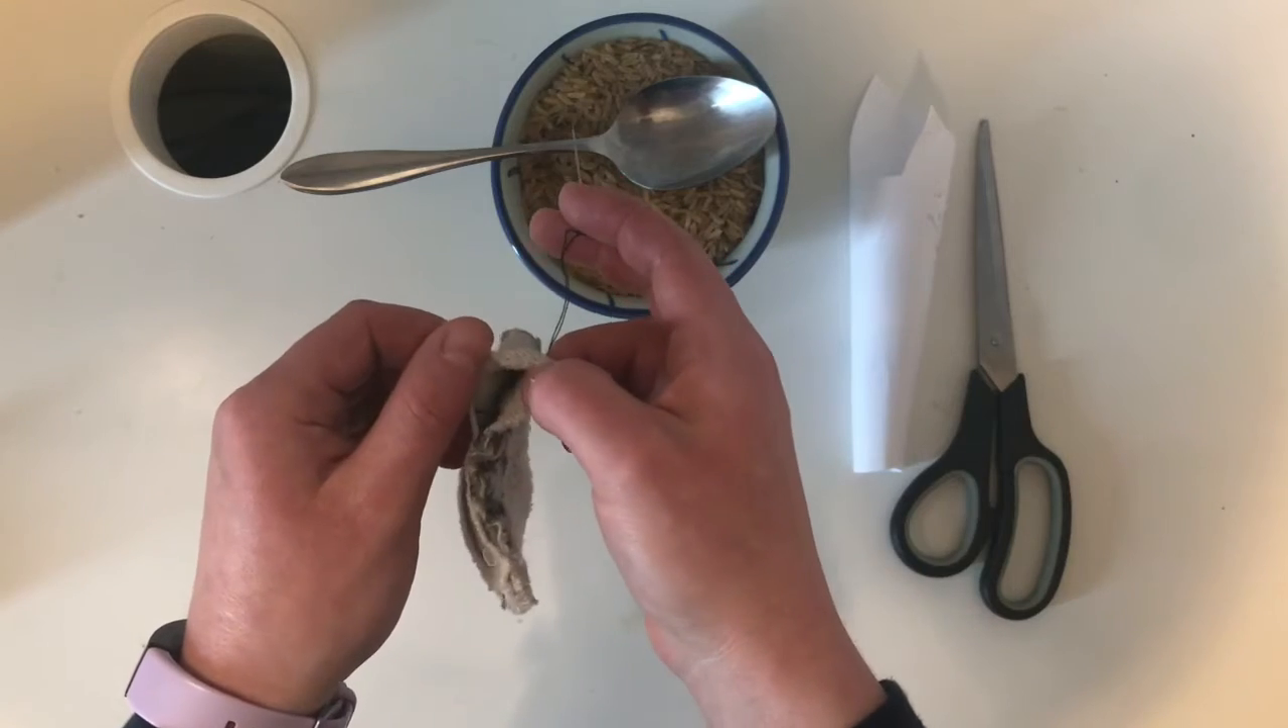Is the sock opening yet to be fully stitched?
Yes.